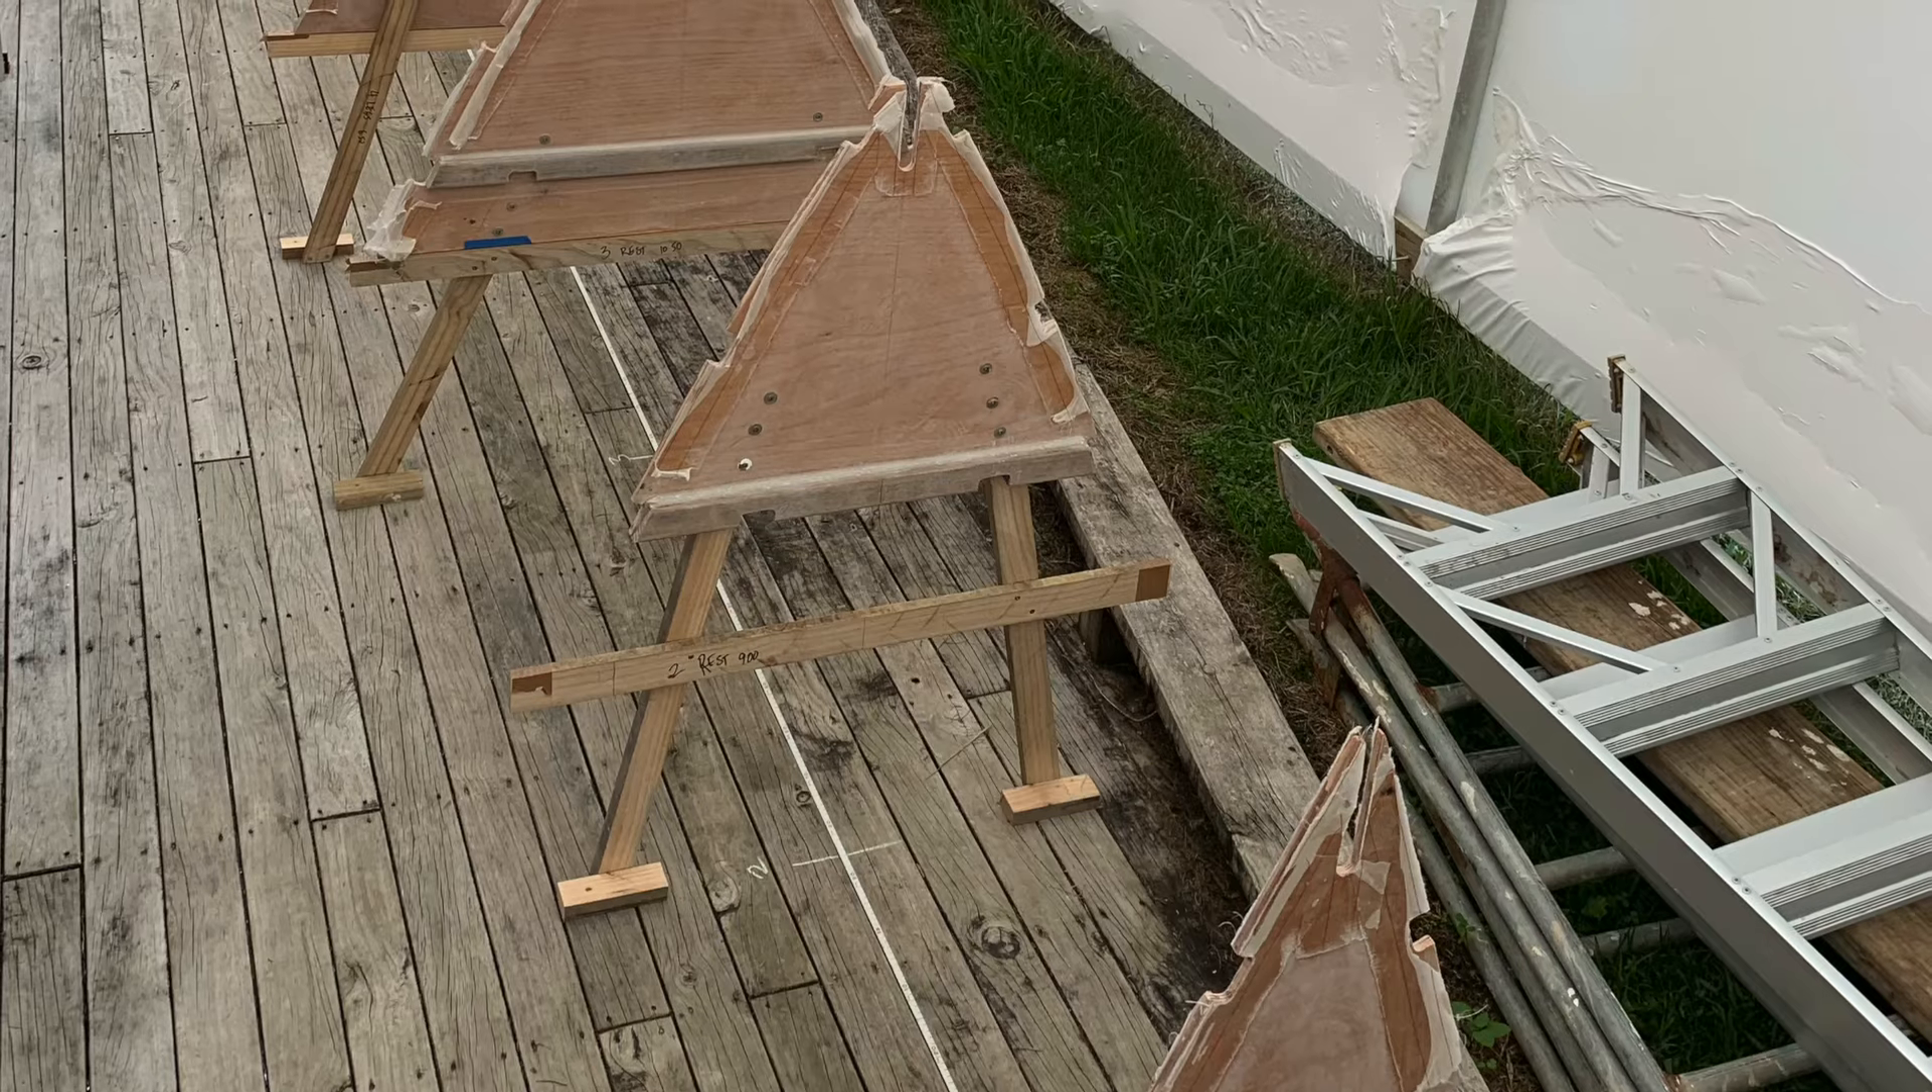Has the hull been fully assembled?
No.